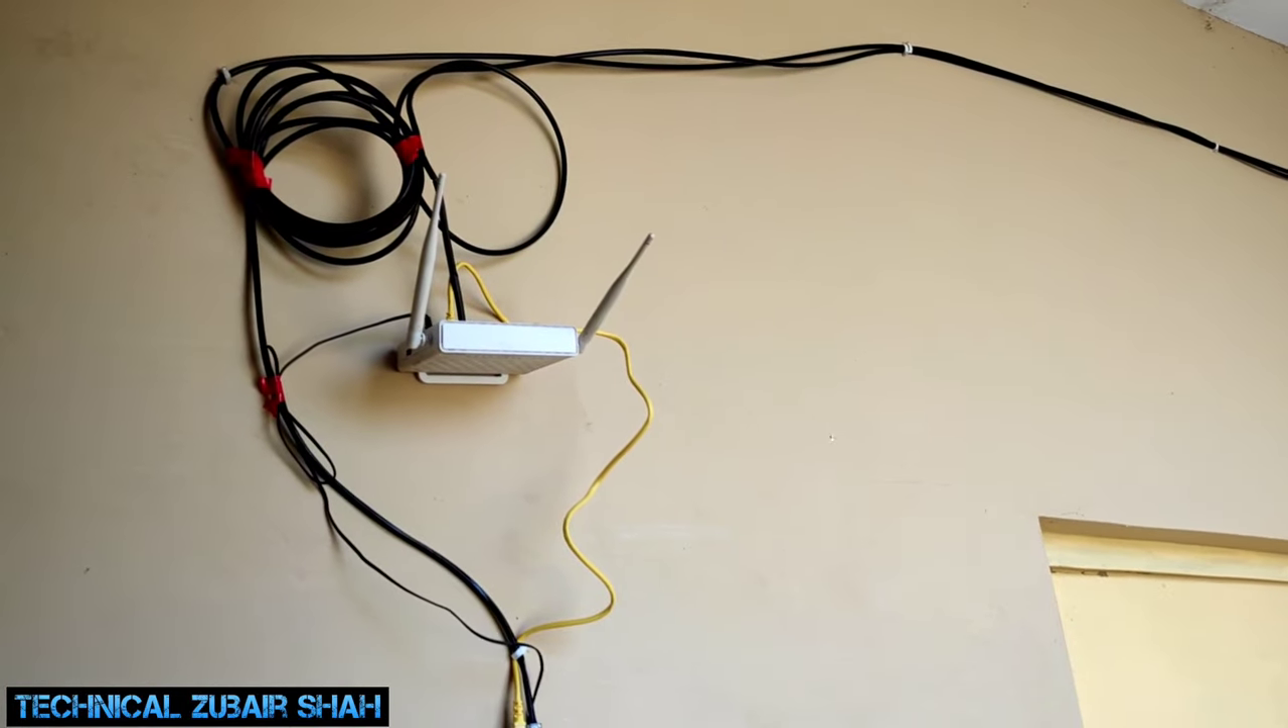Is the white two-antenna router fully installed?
Yes.